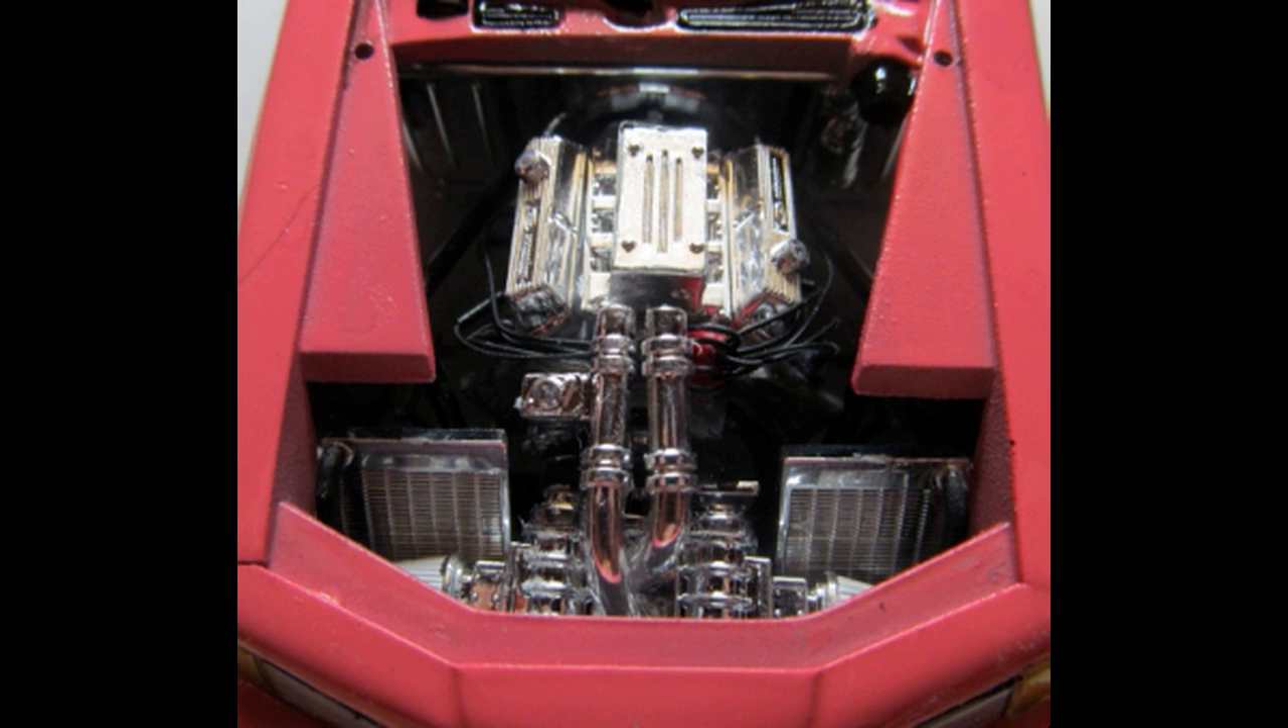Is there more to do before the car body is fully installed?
No.